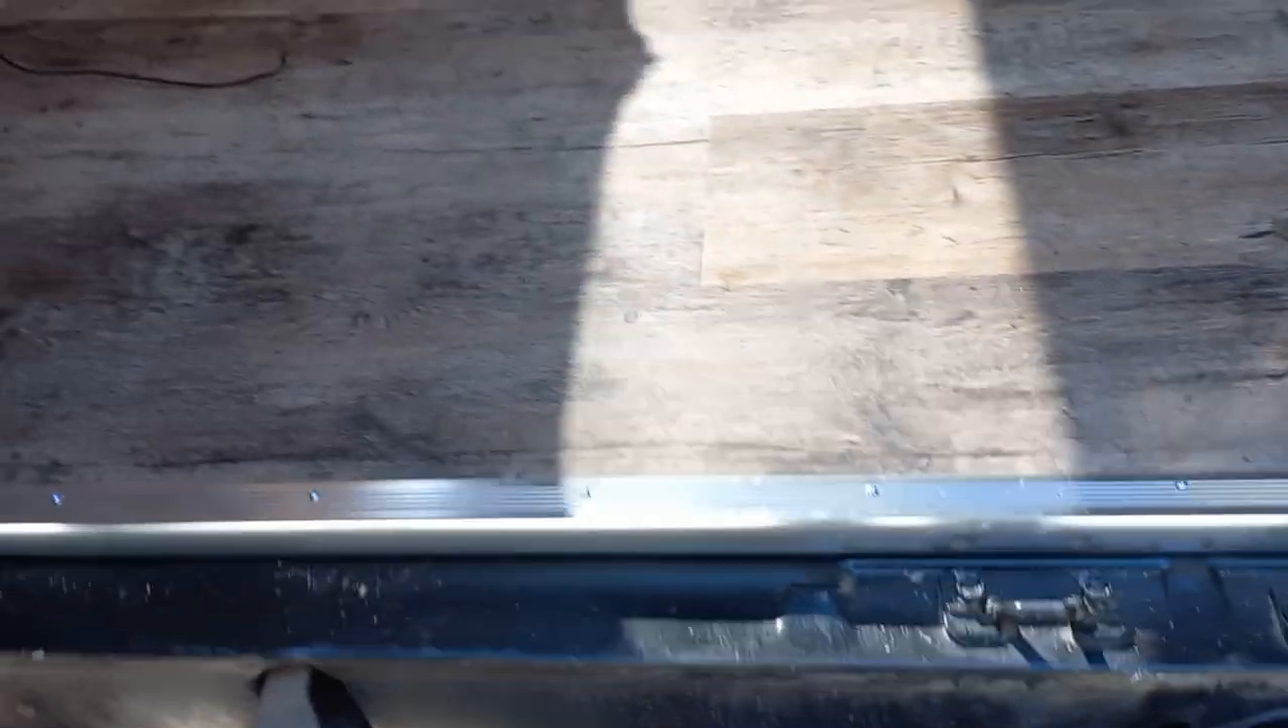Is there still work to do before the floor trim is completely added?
No.